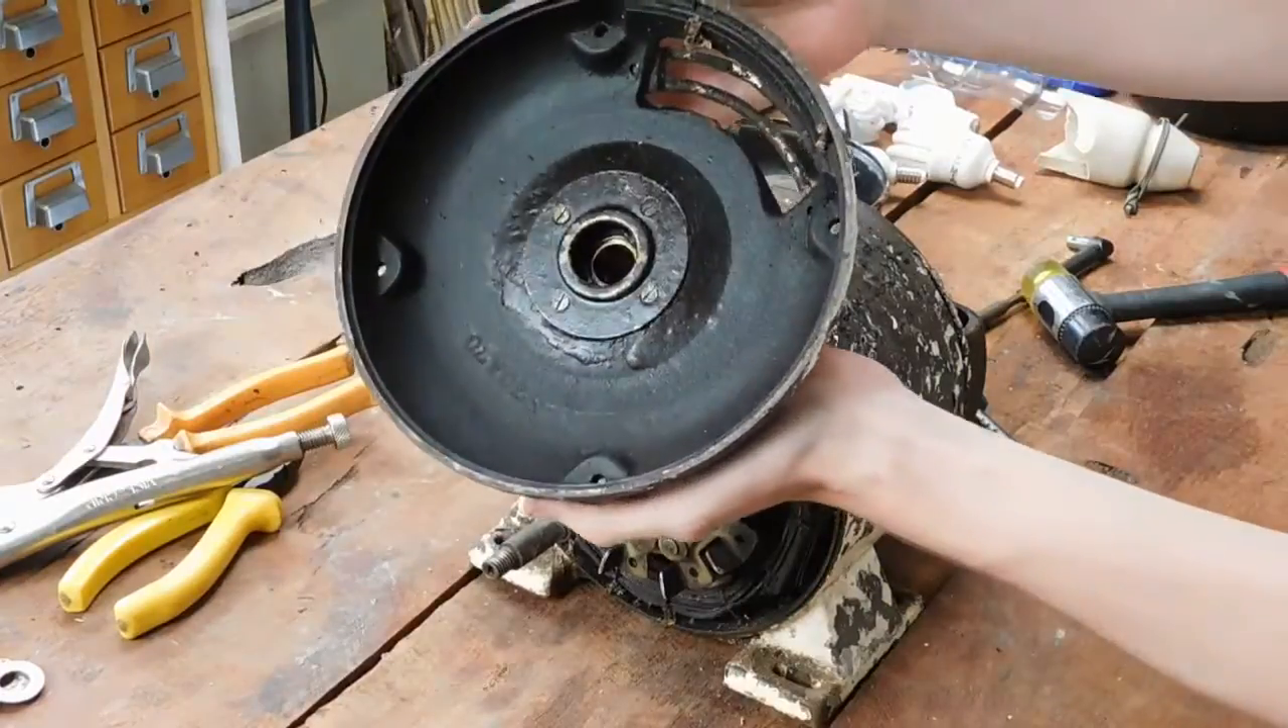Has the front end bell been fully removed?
Yes.